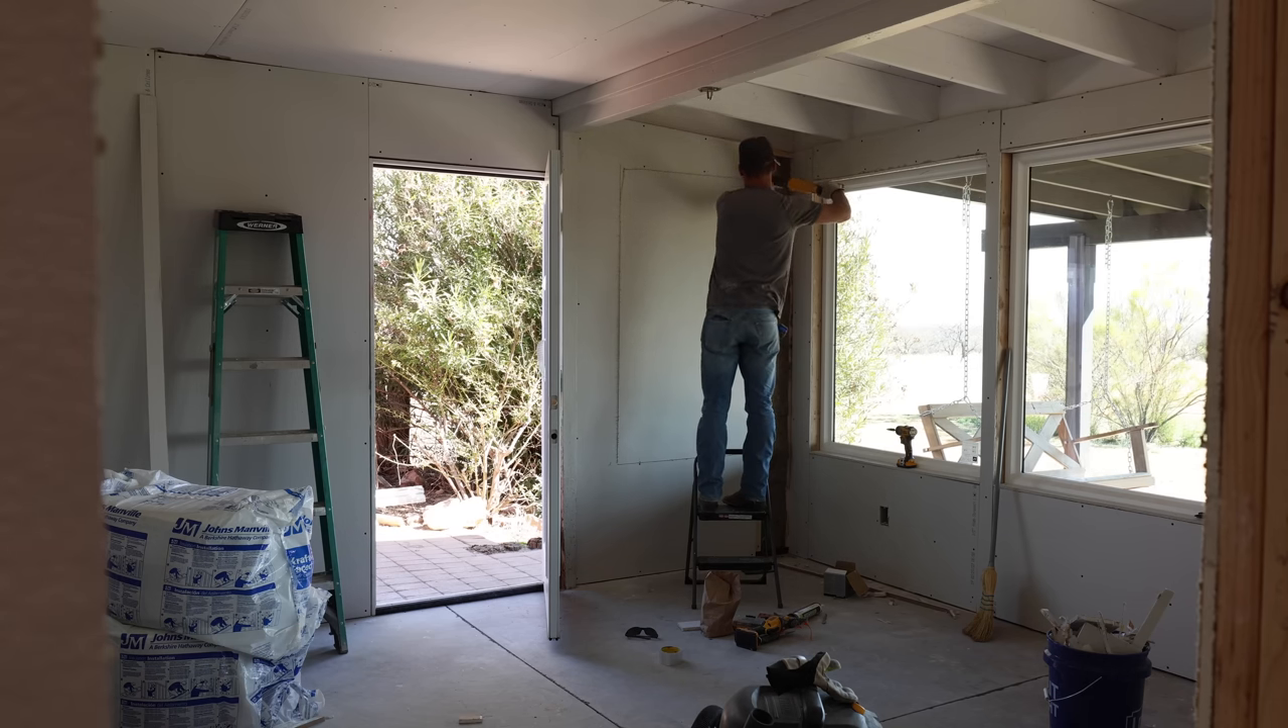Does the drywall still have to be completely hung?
Yes.